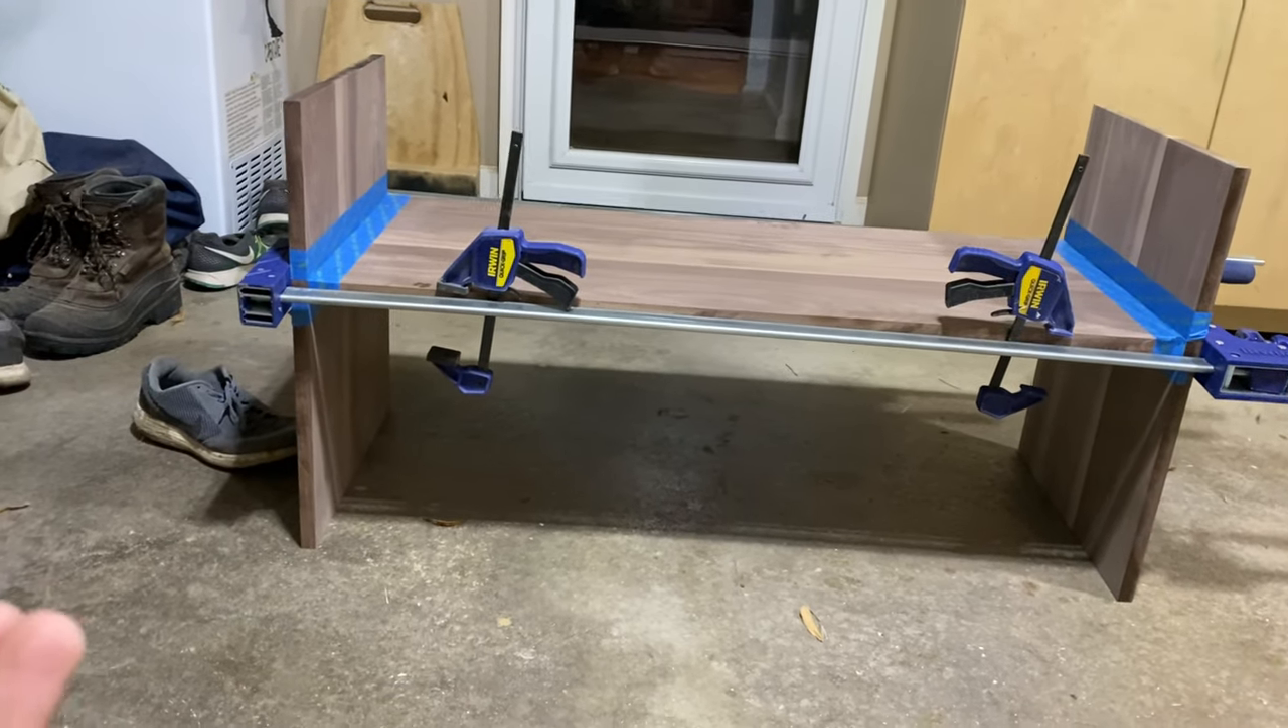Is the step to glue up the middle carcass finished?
Yes.